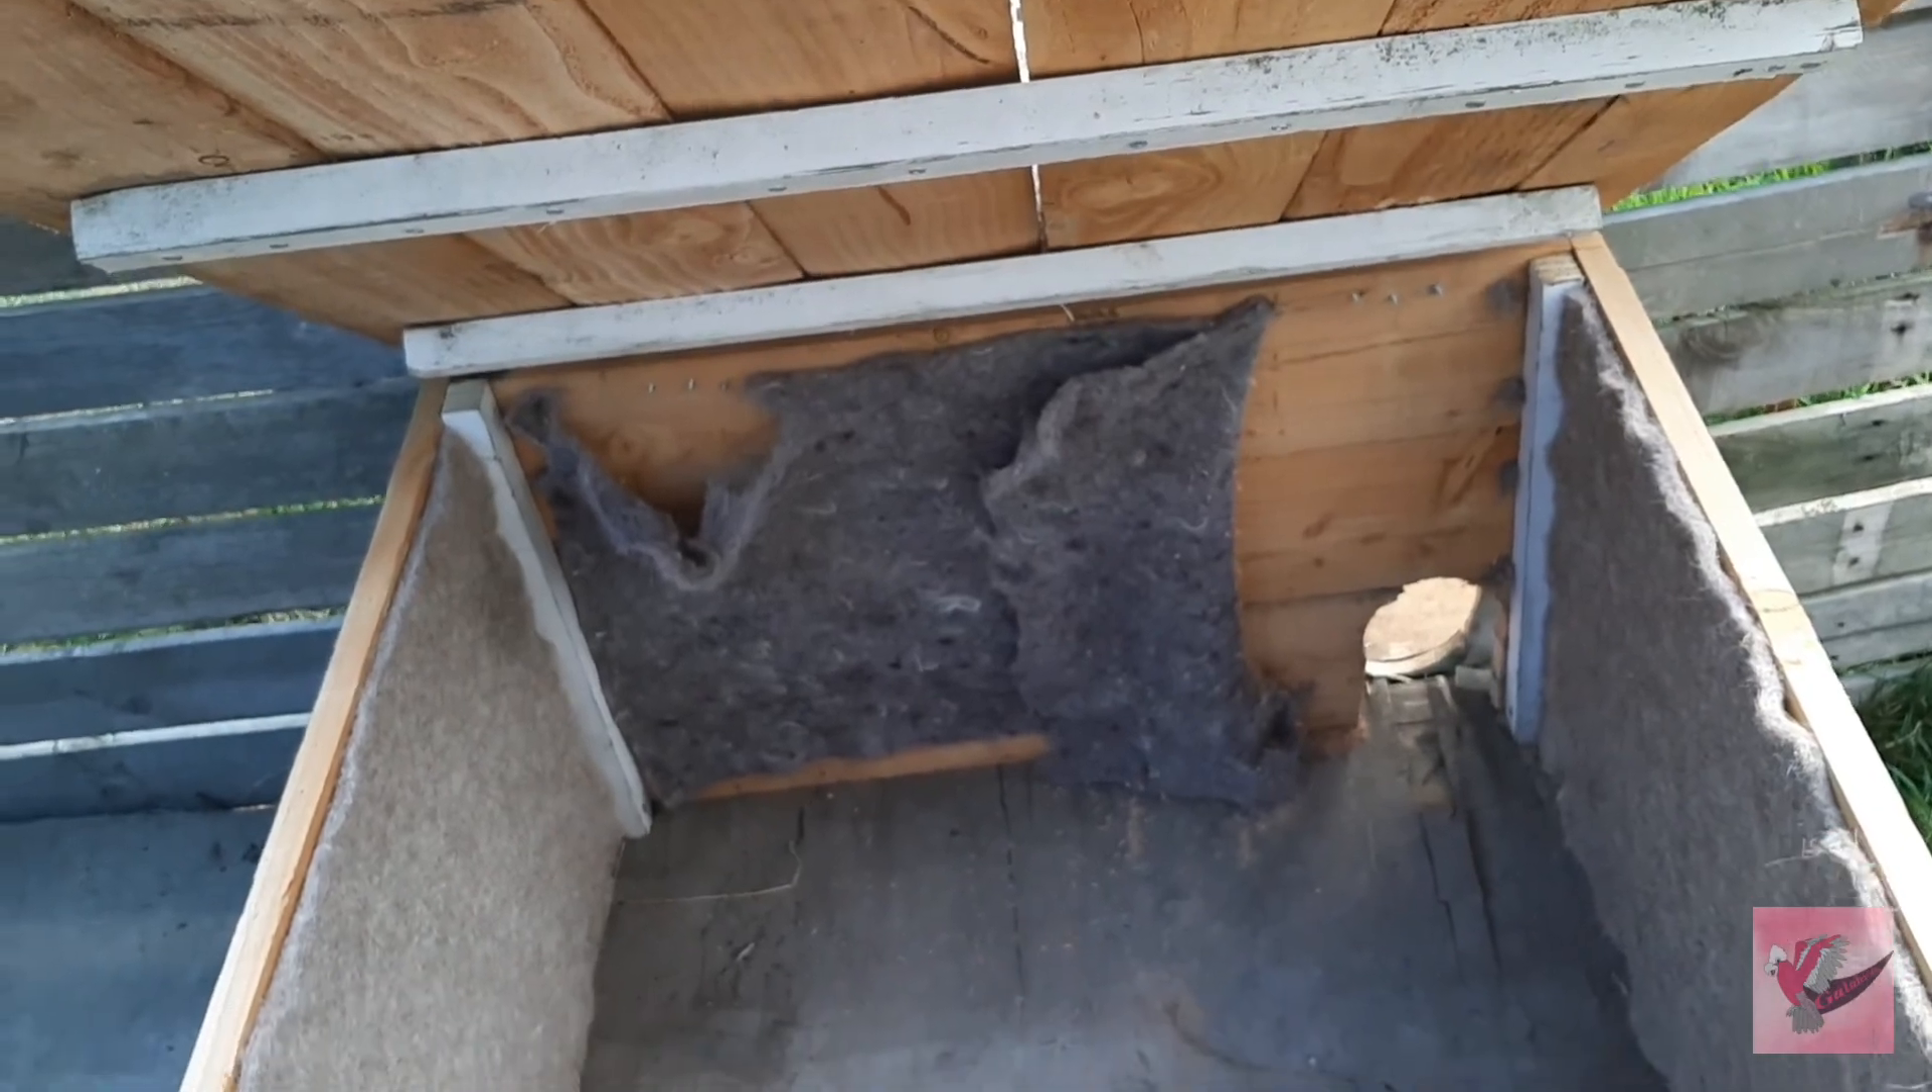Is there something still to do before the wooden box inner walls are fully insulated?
Yes.